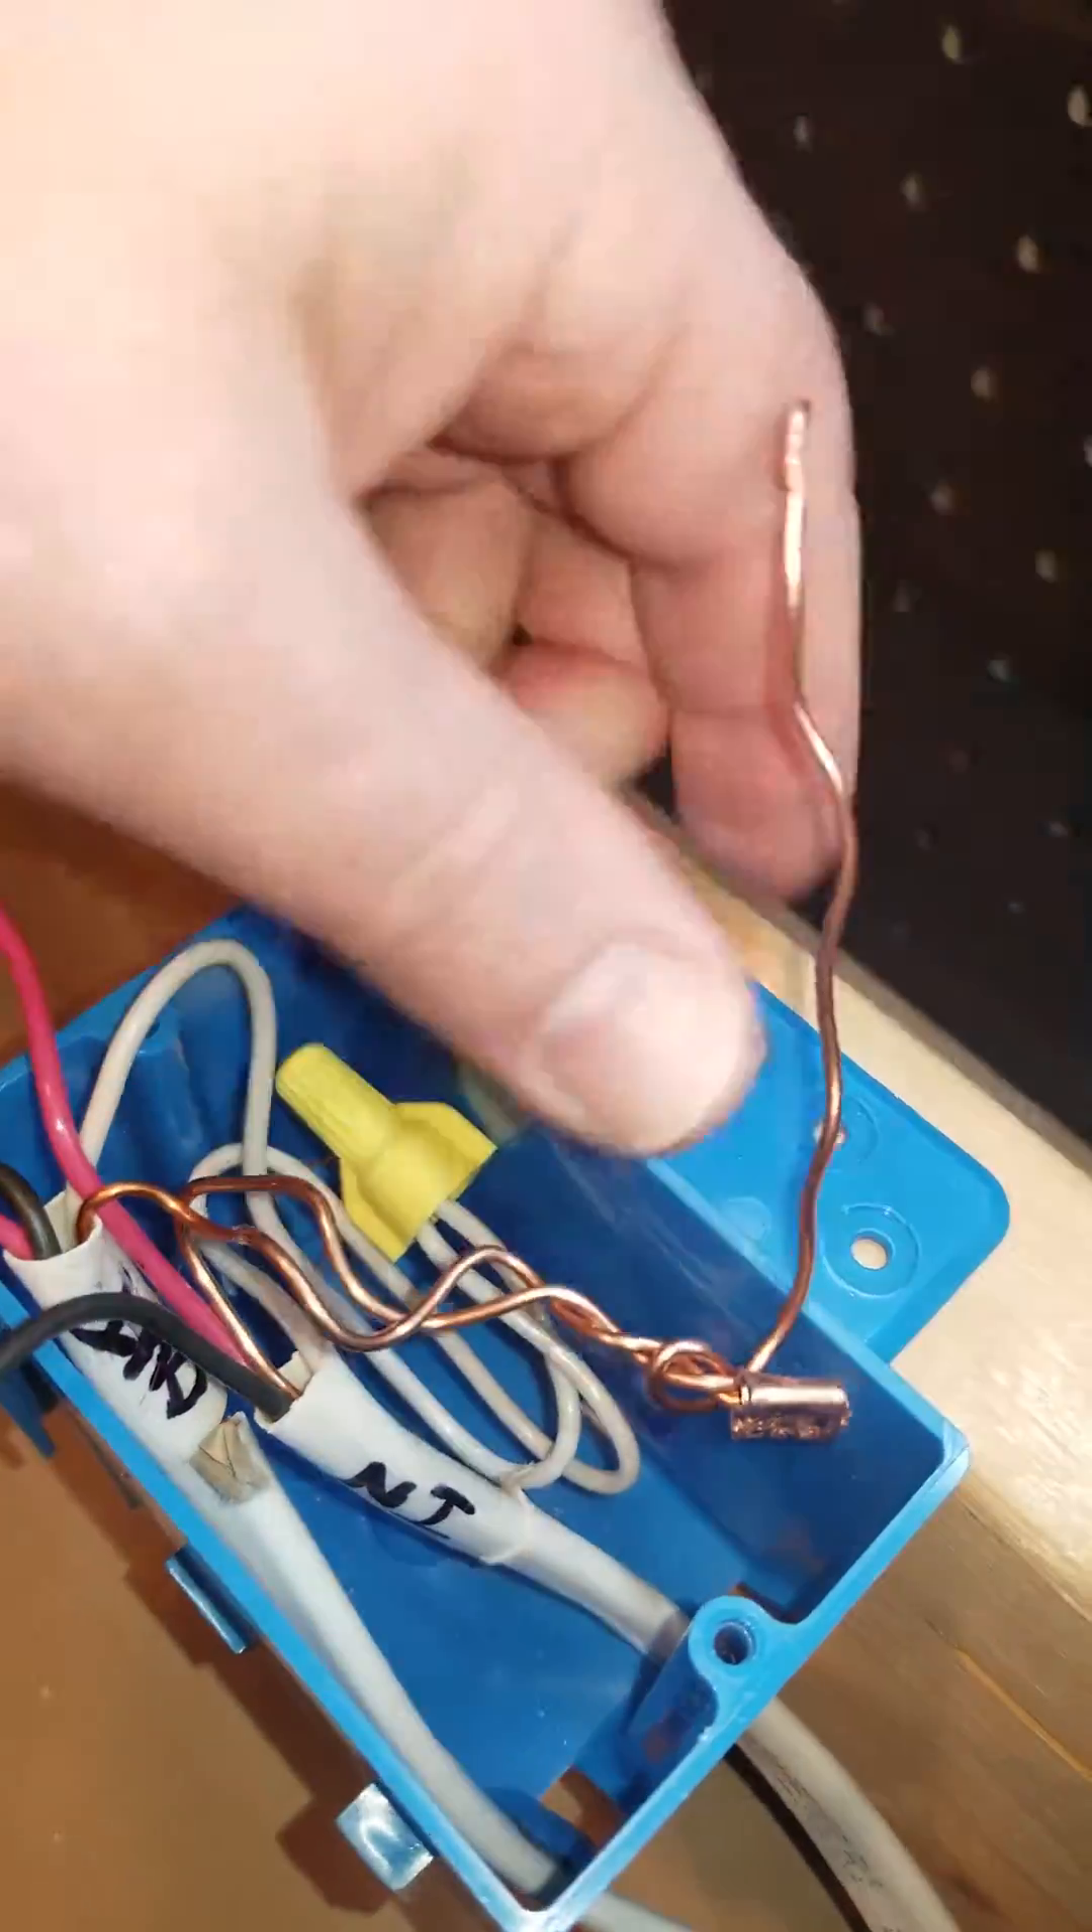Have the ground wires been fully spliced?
Yes.